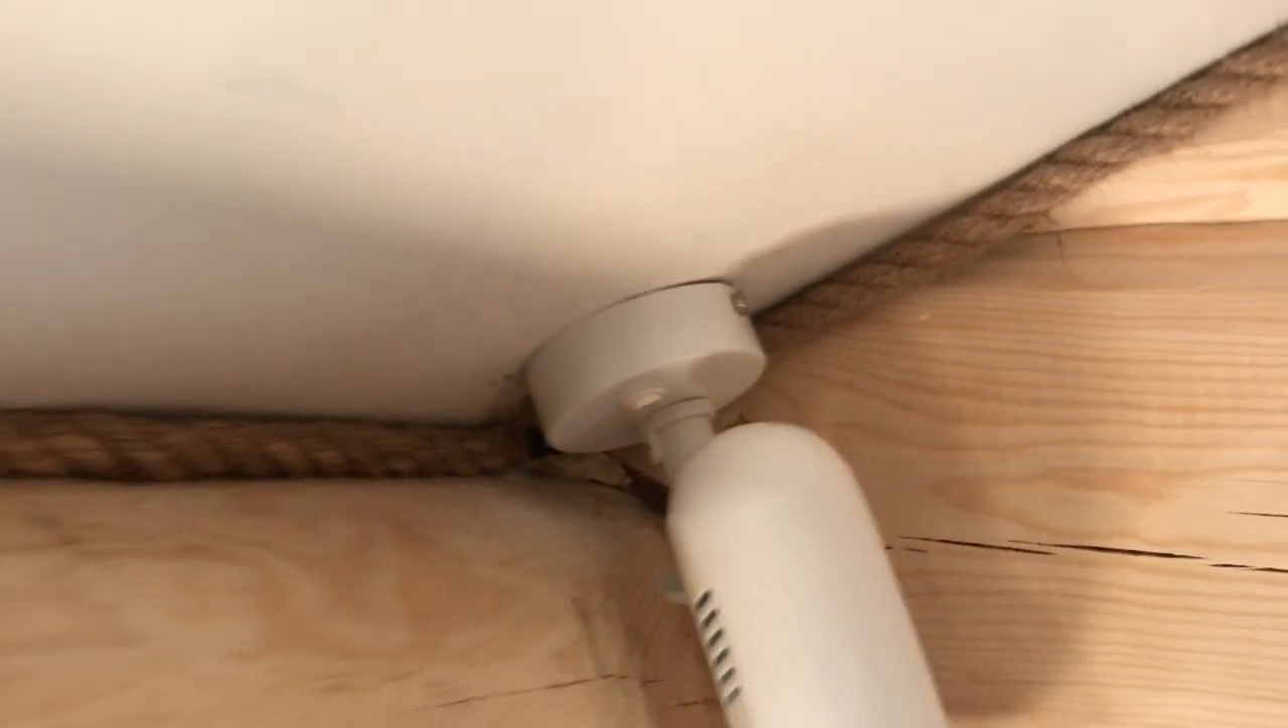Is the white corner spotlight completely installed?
Yes.